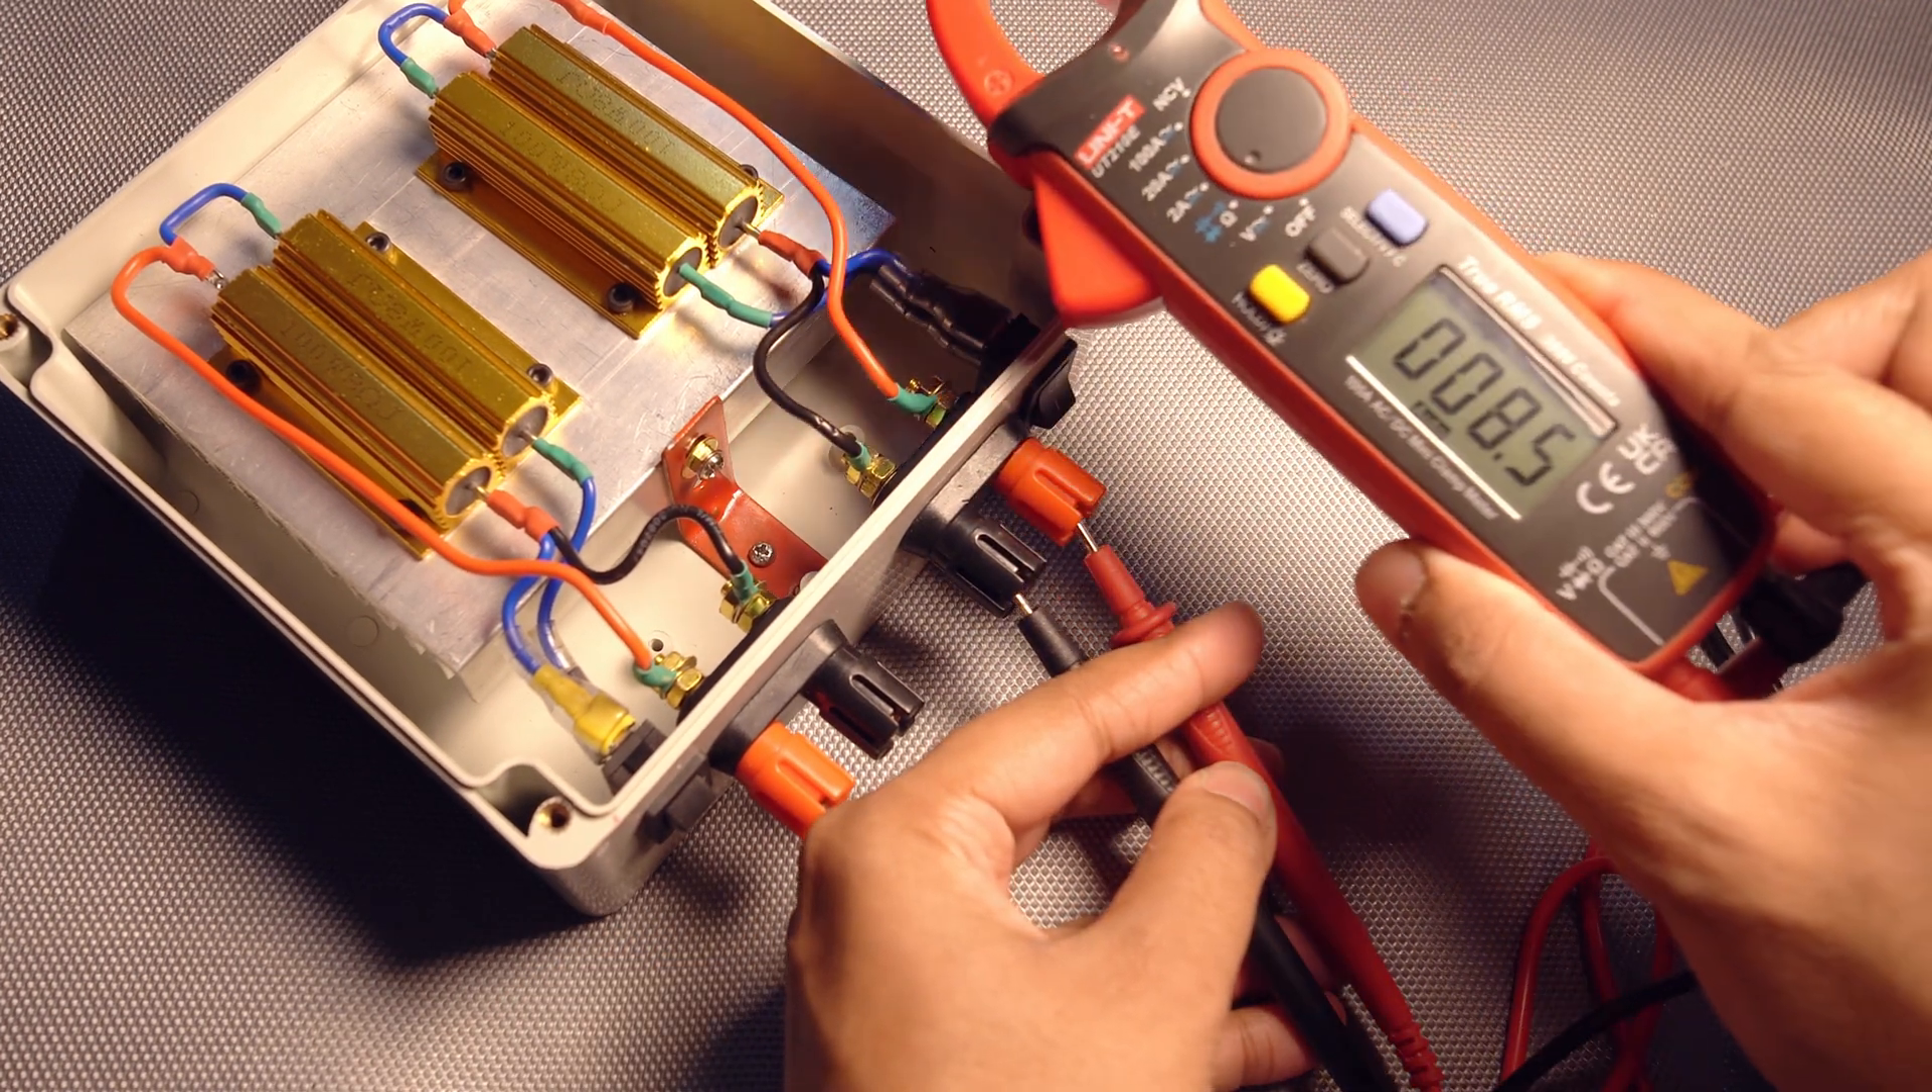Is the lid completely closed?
No.